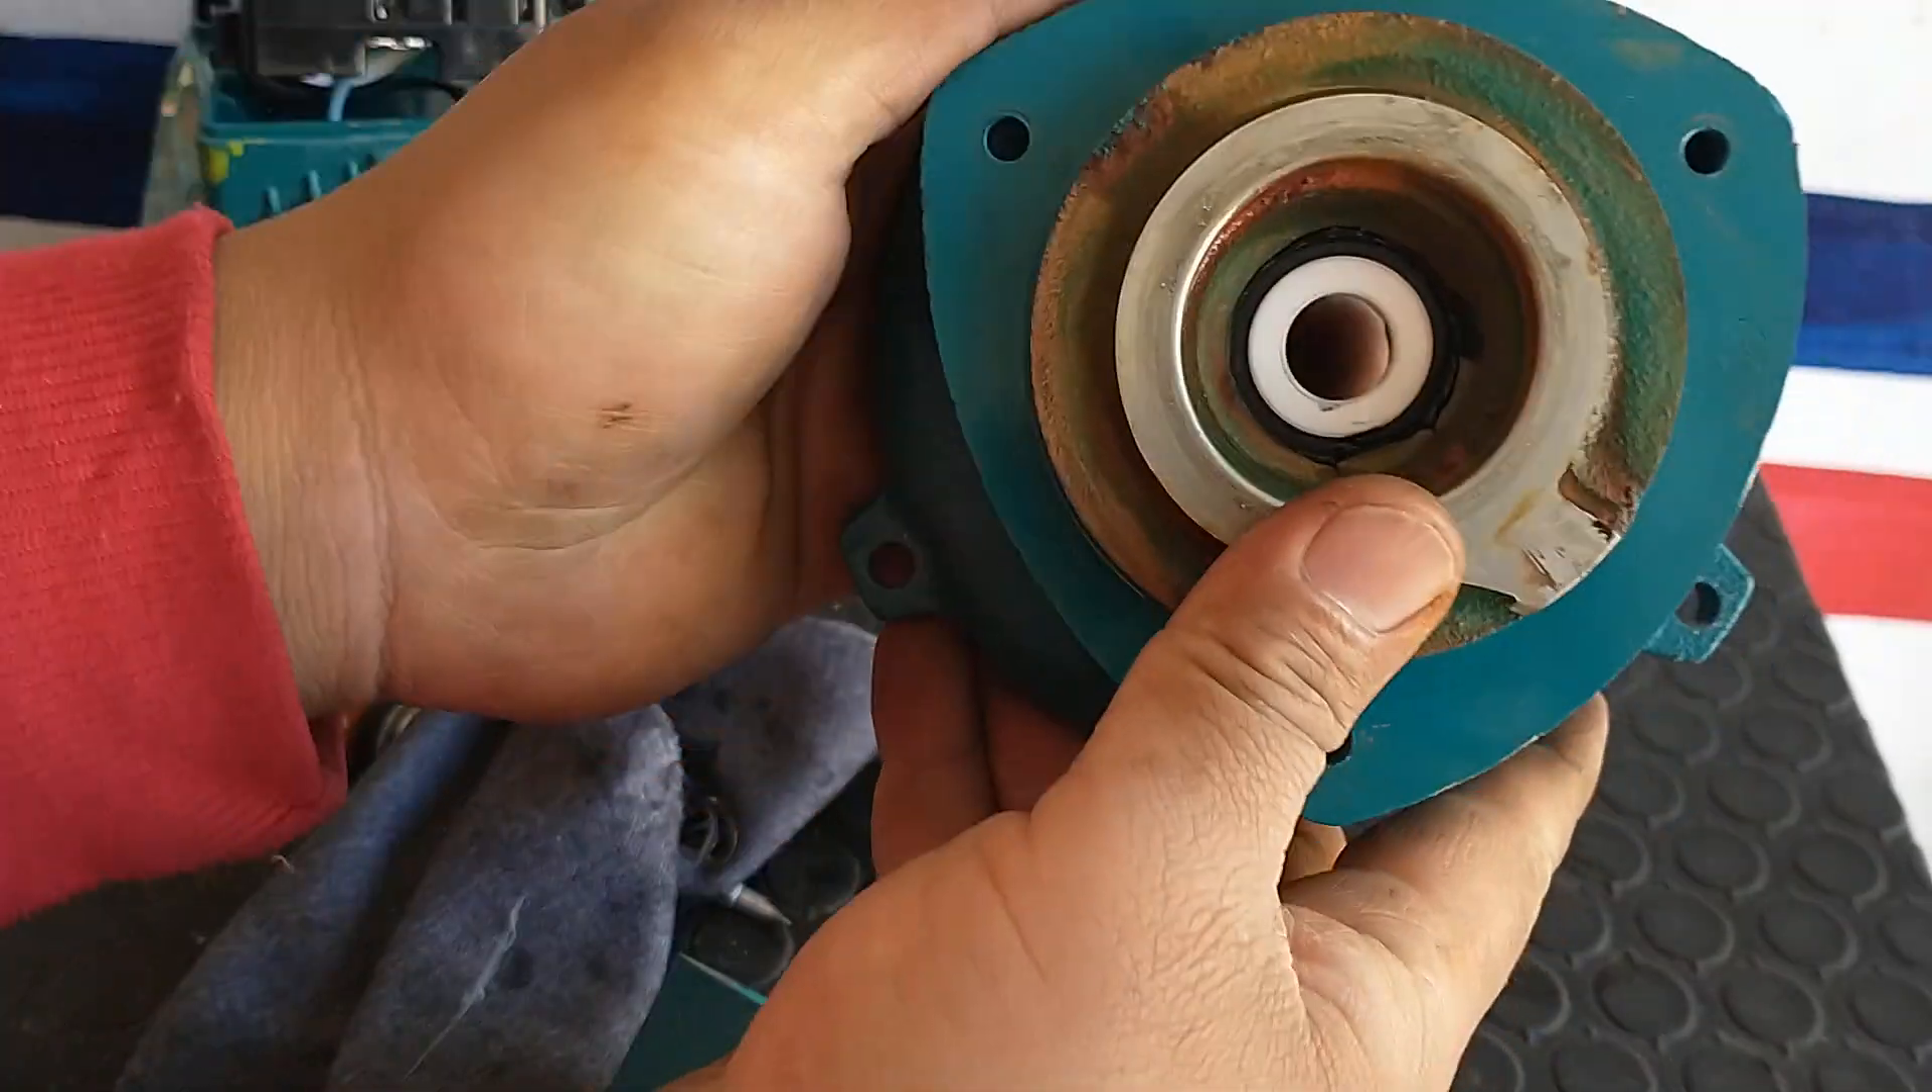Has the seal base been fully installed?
Yes.